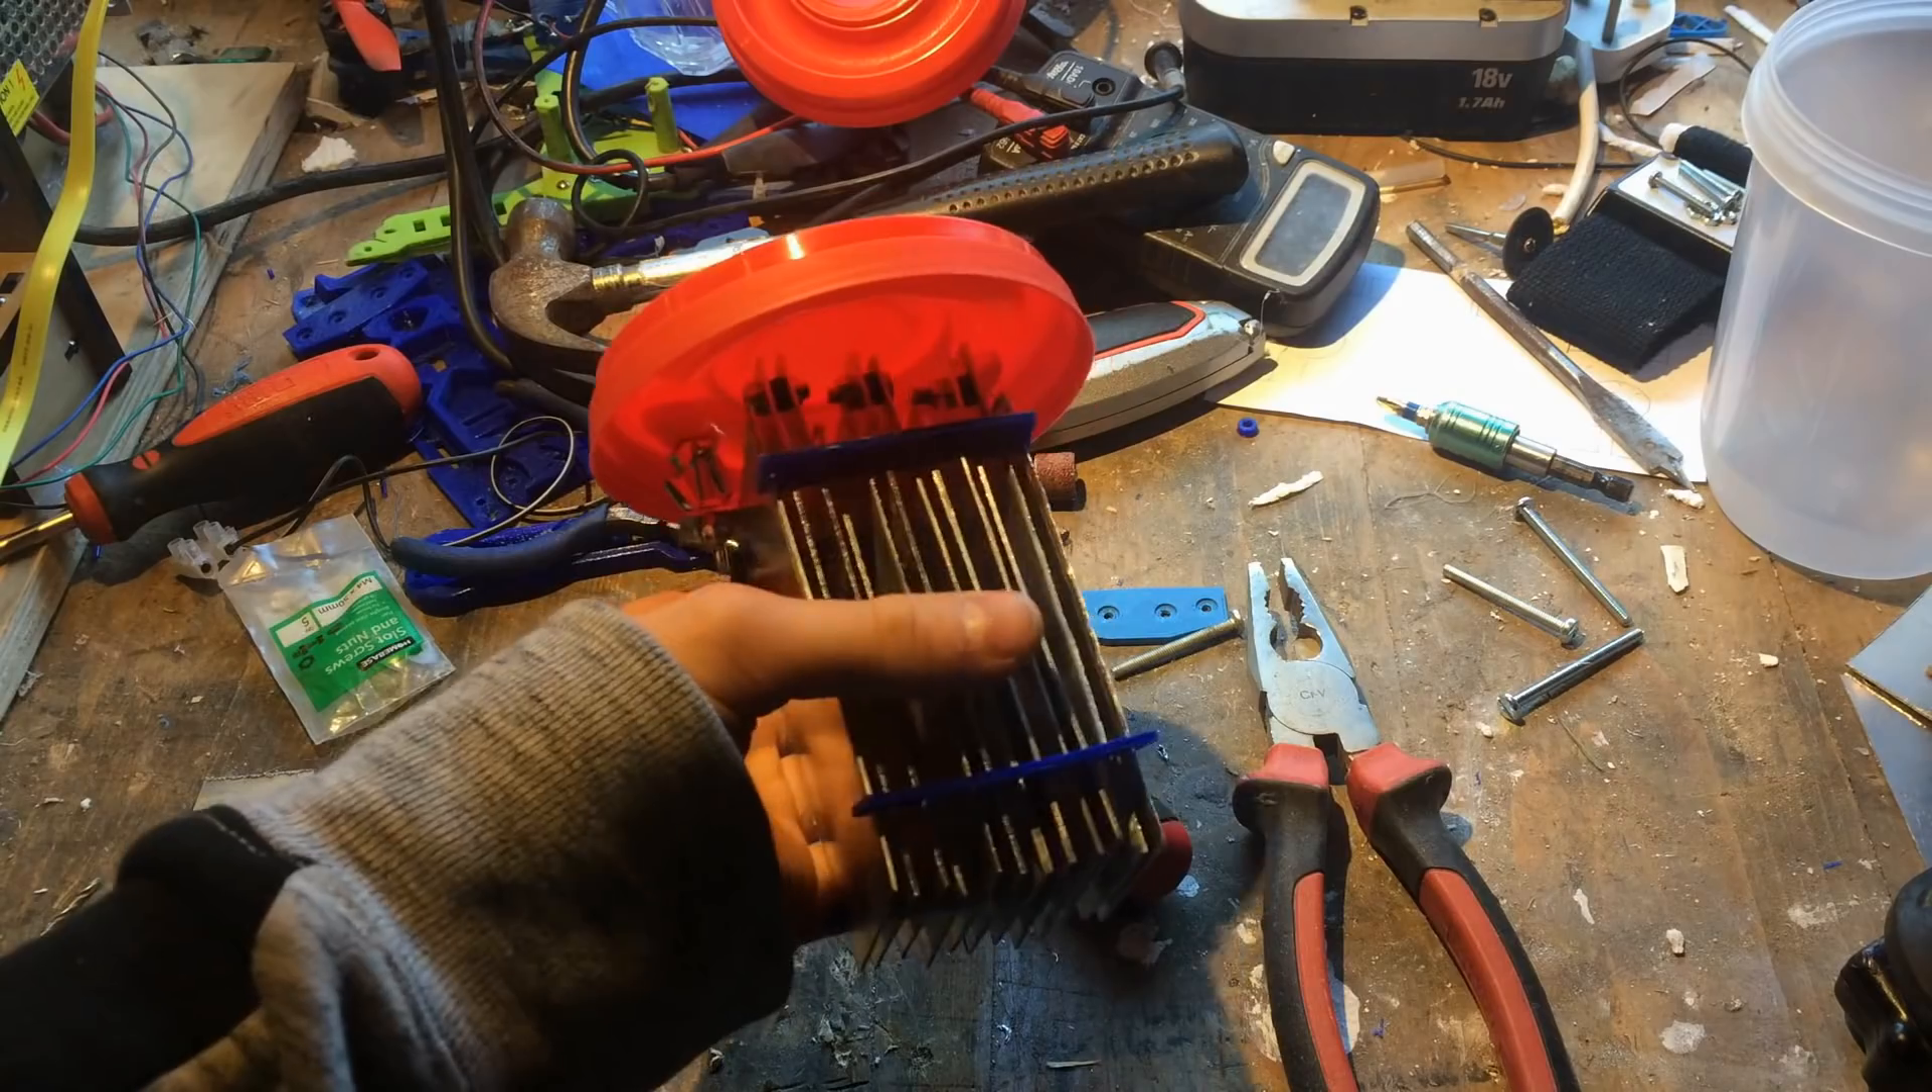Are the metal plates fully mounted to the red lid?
Yes.